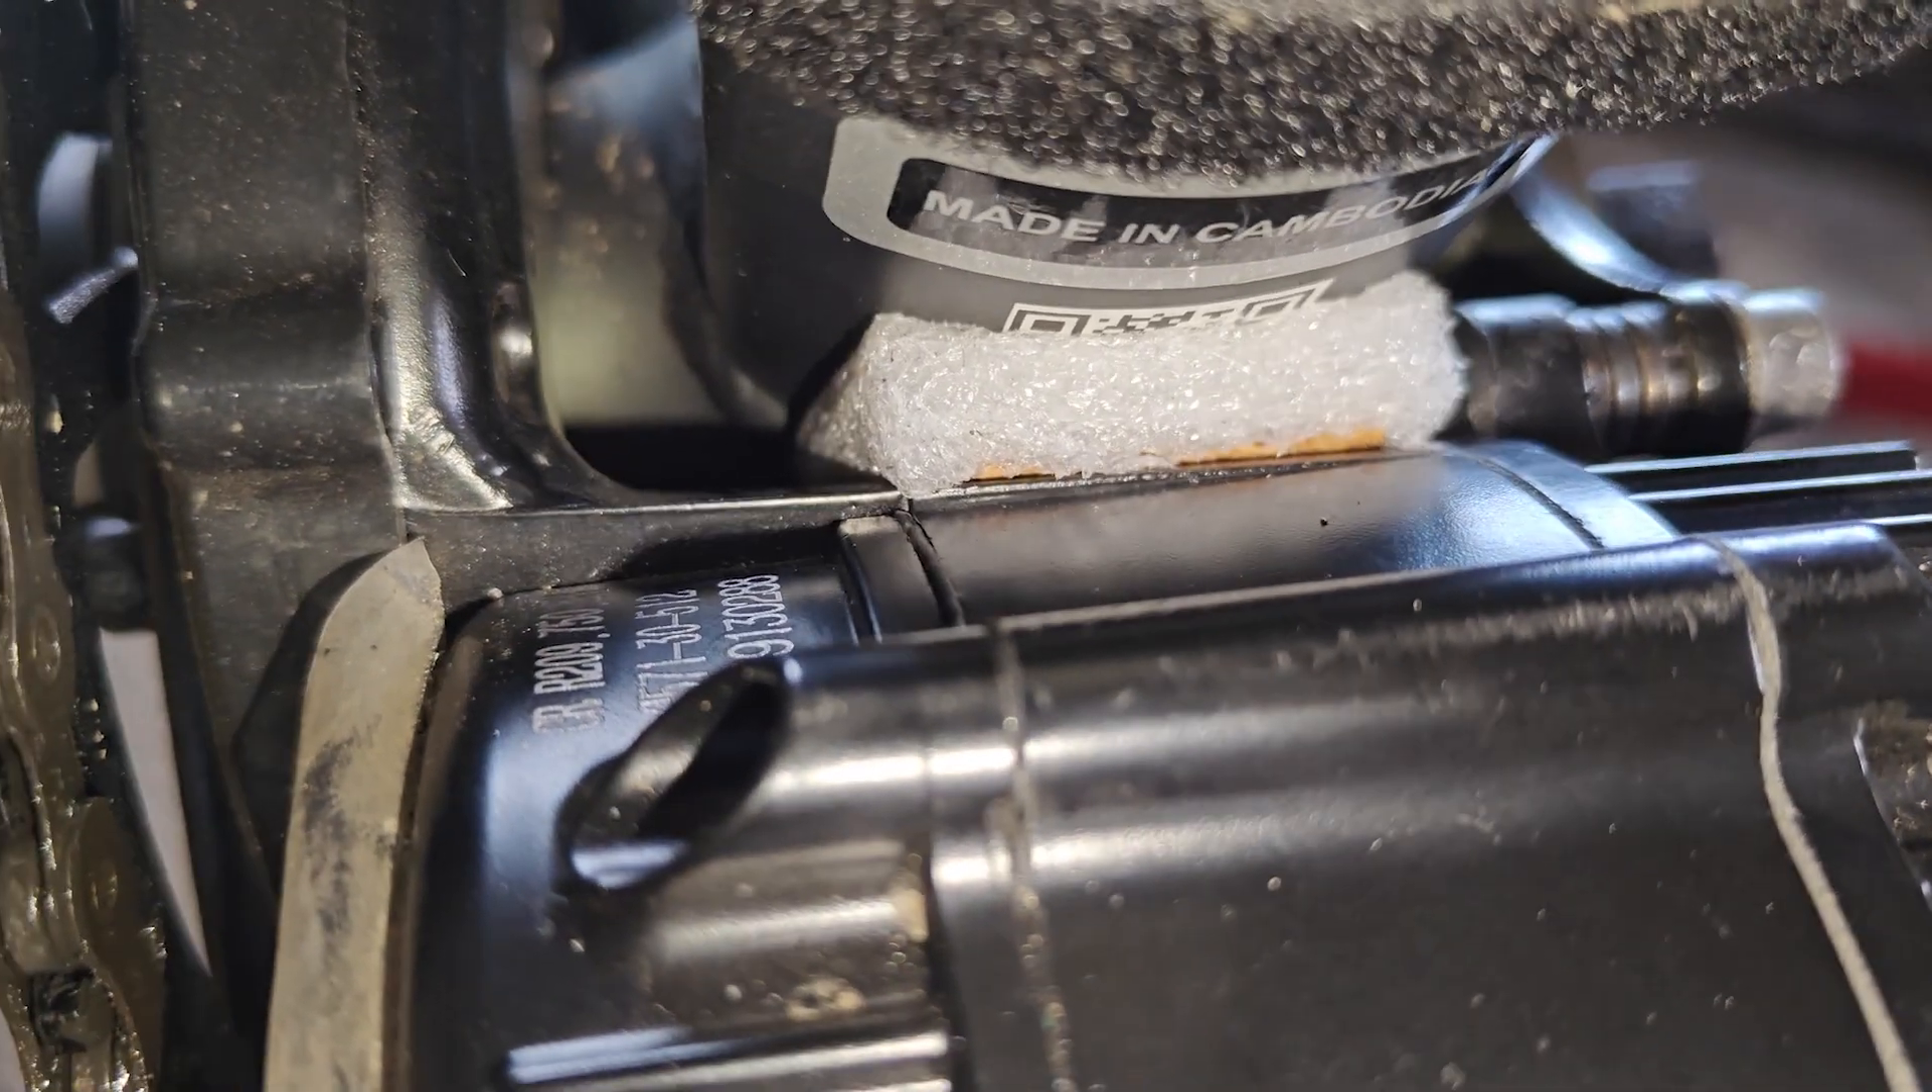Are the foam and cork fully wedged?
Yes.